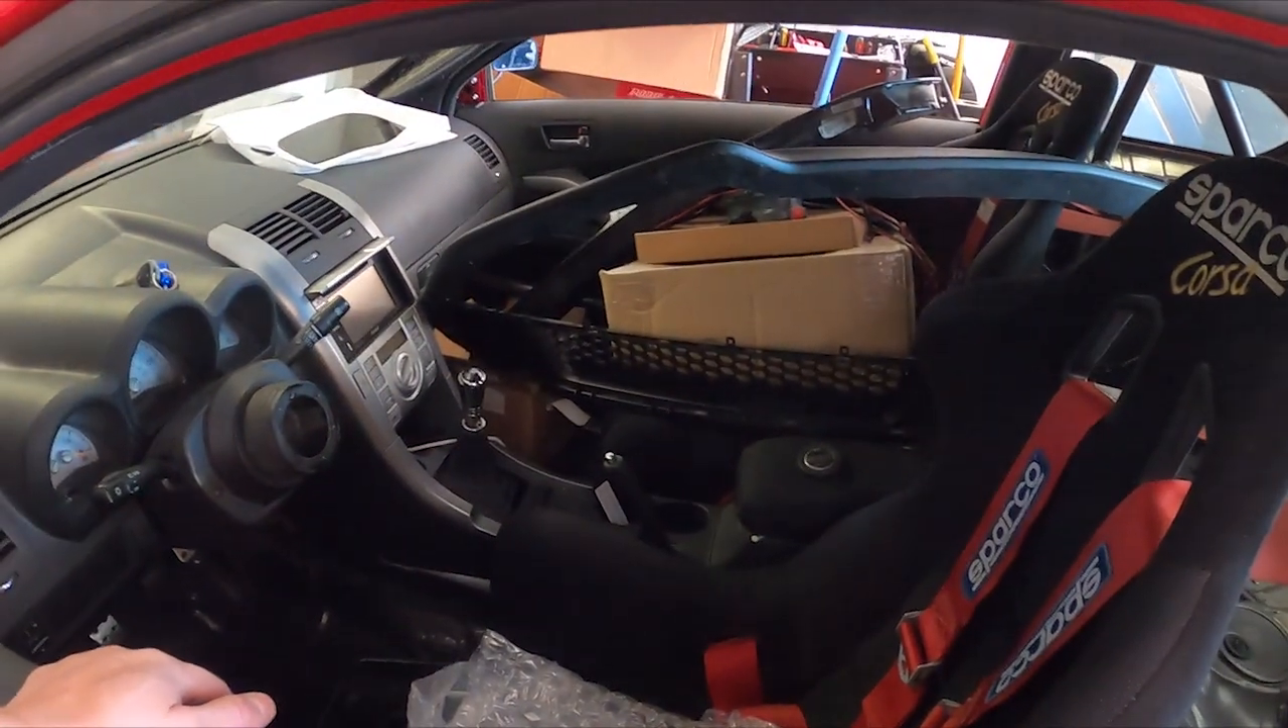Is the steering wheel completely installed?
No.